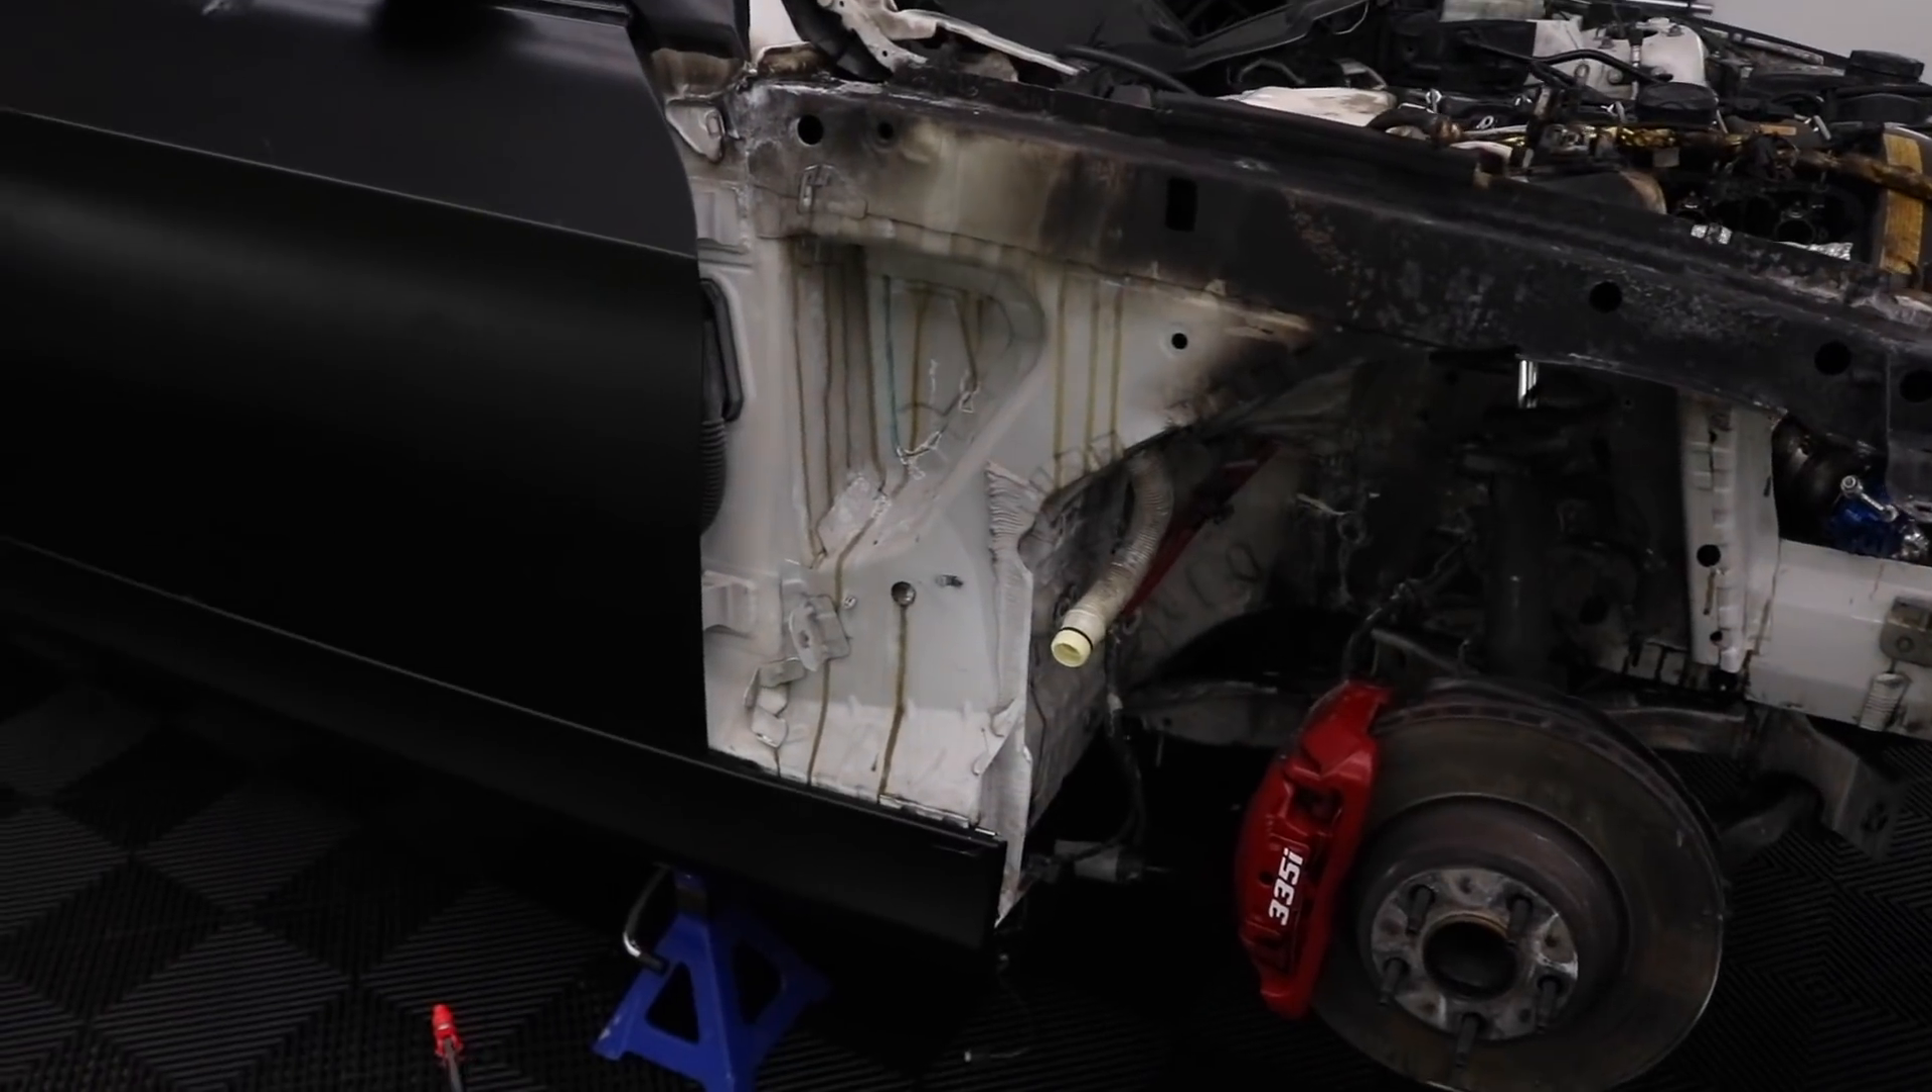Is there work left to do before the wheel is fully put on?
Yes.